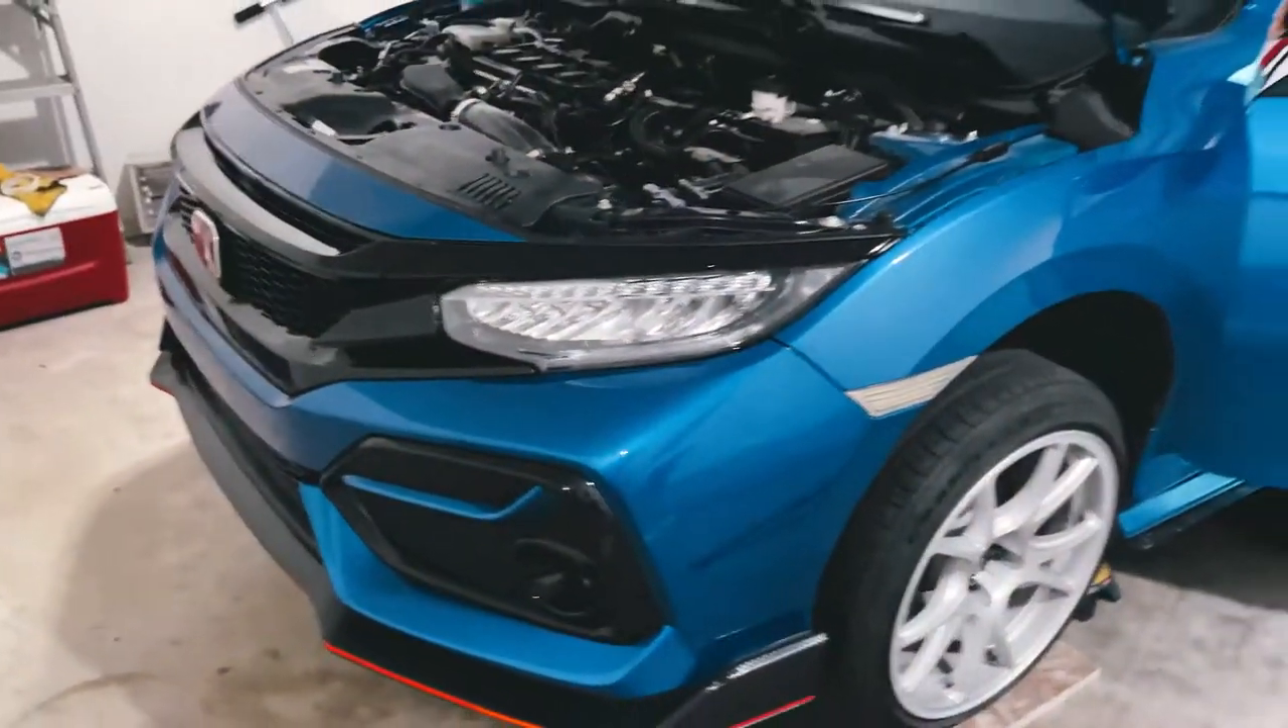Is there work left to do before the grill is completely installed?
No.